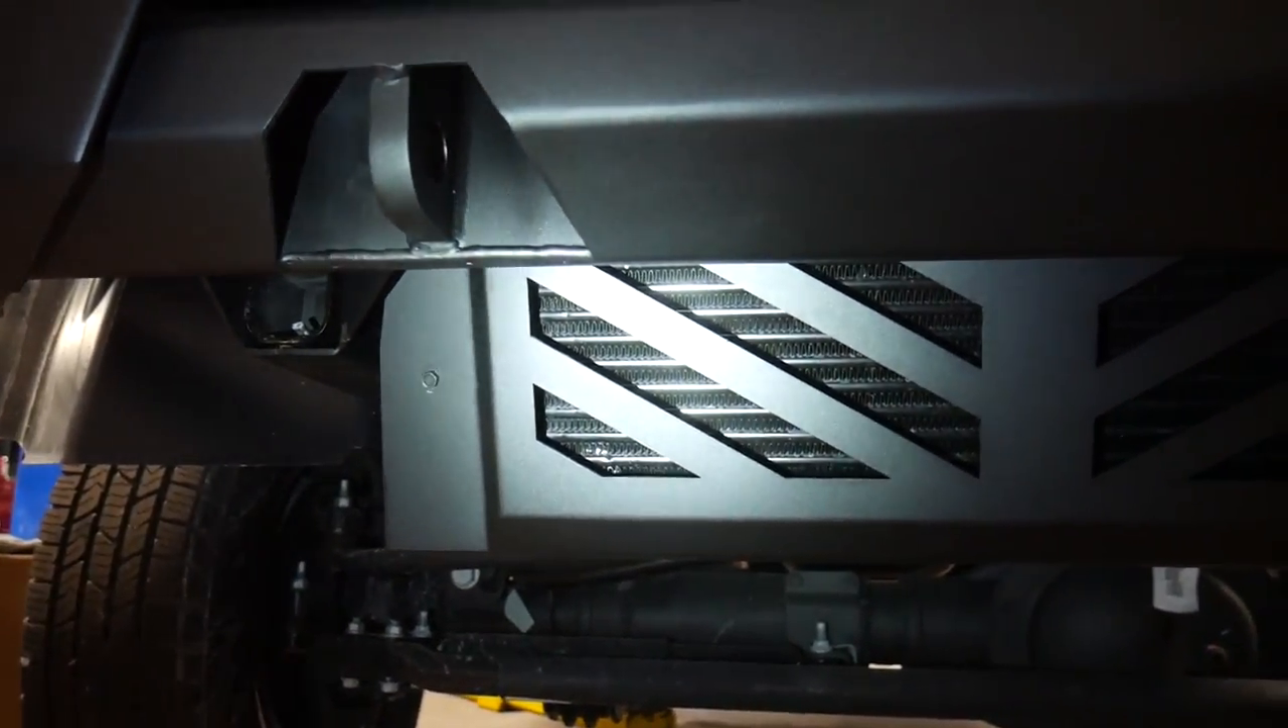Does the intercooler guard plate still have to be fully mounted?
No.